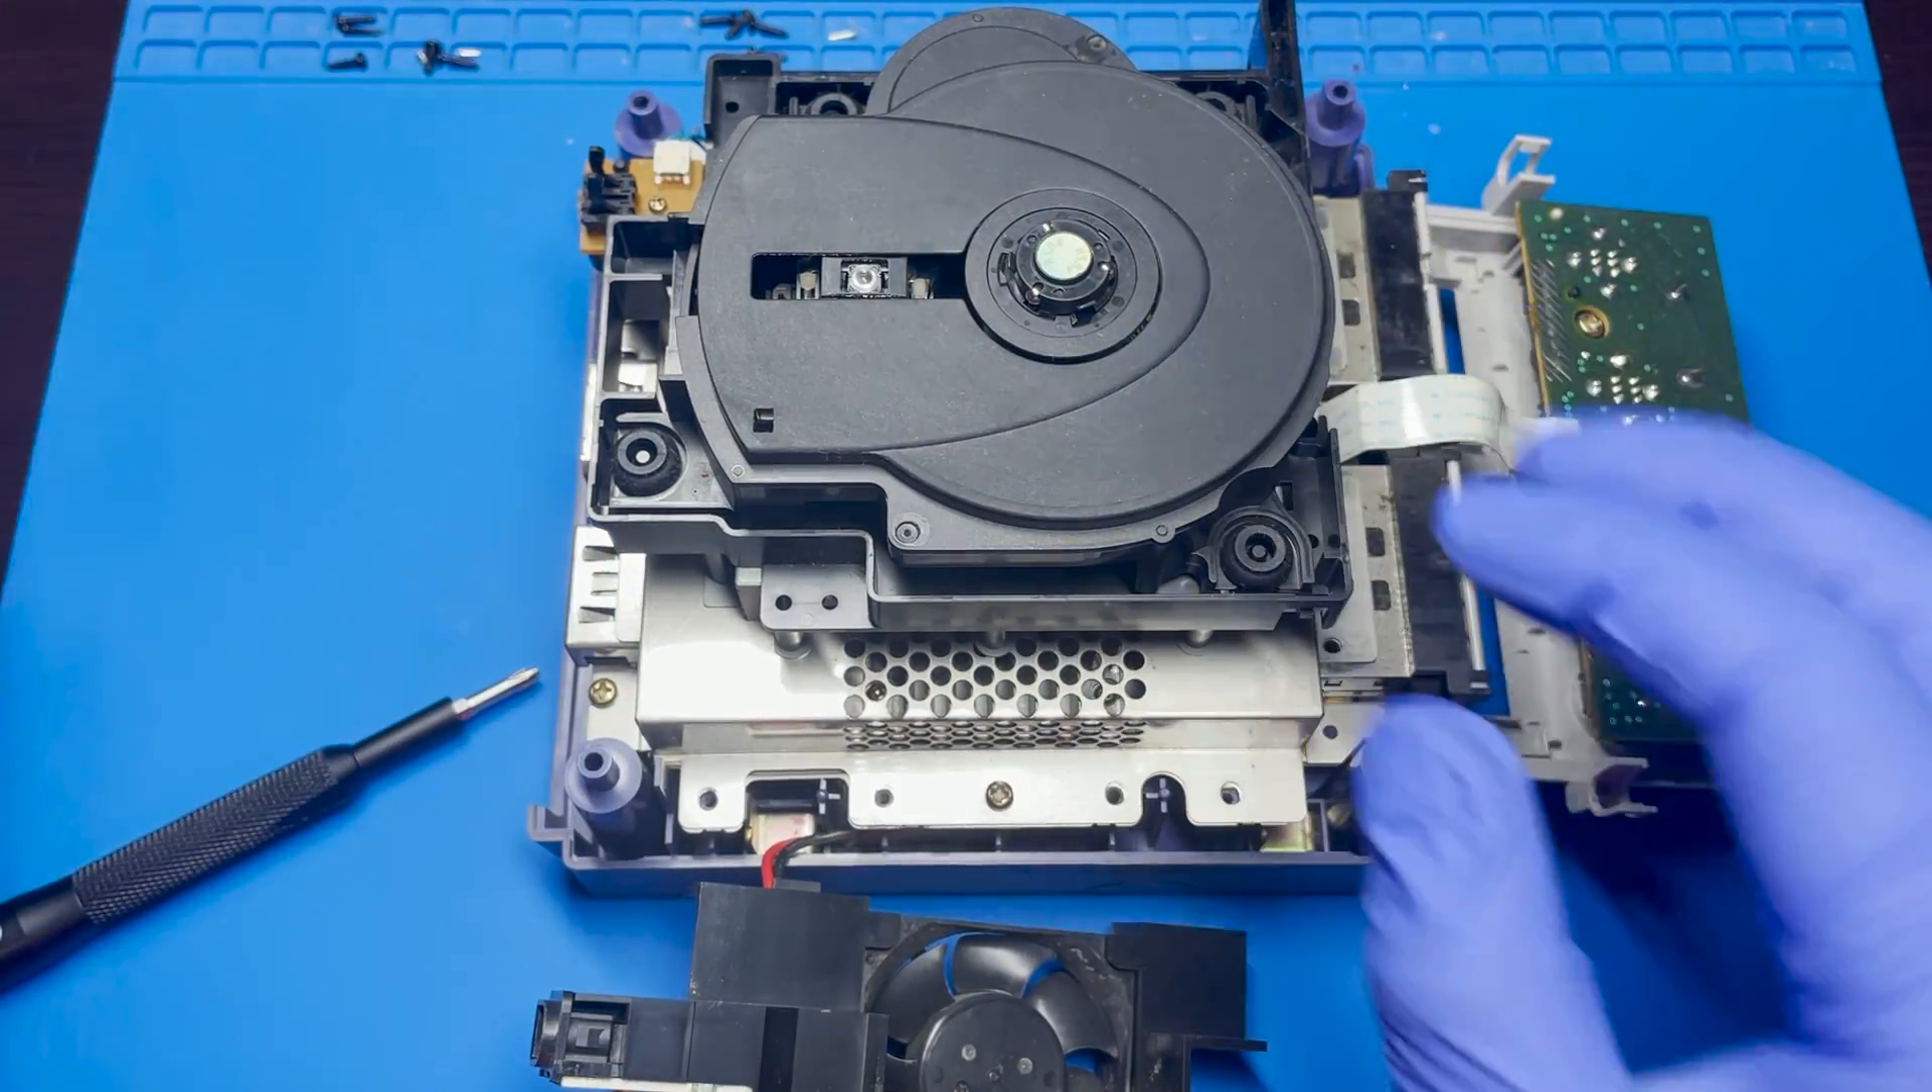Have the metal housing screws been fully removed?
No.